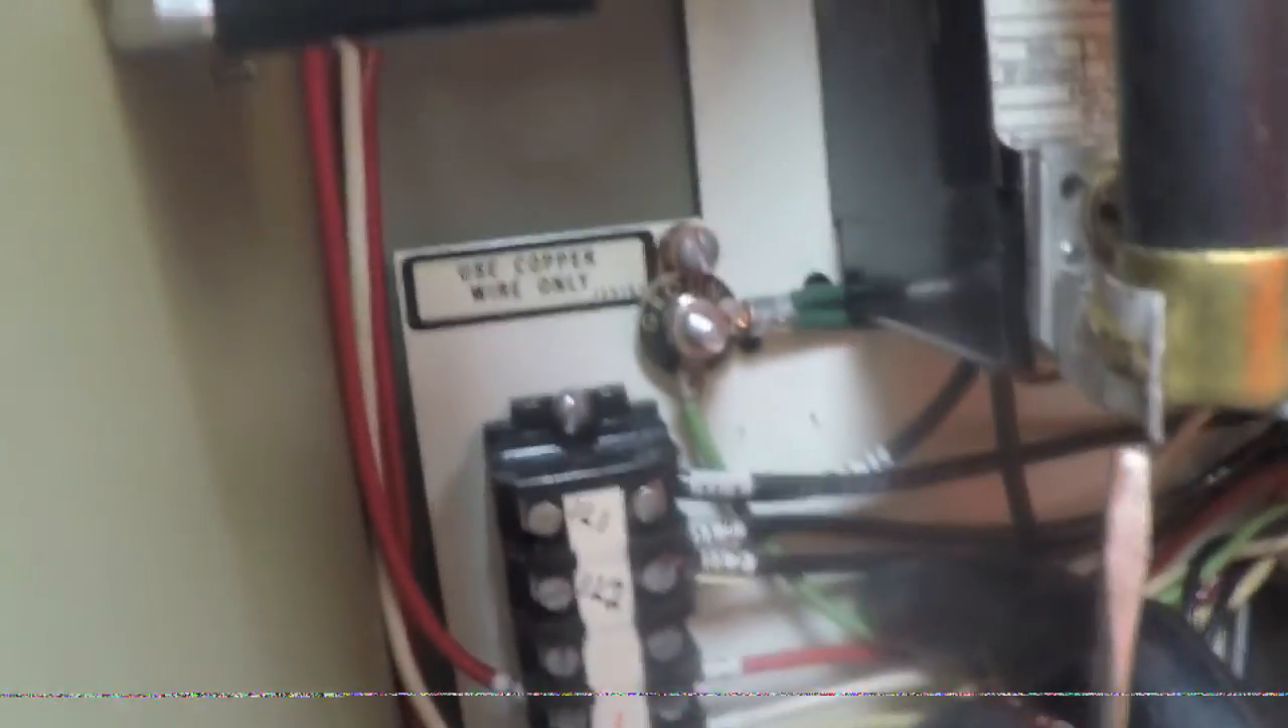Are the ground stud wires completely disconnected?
No.